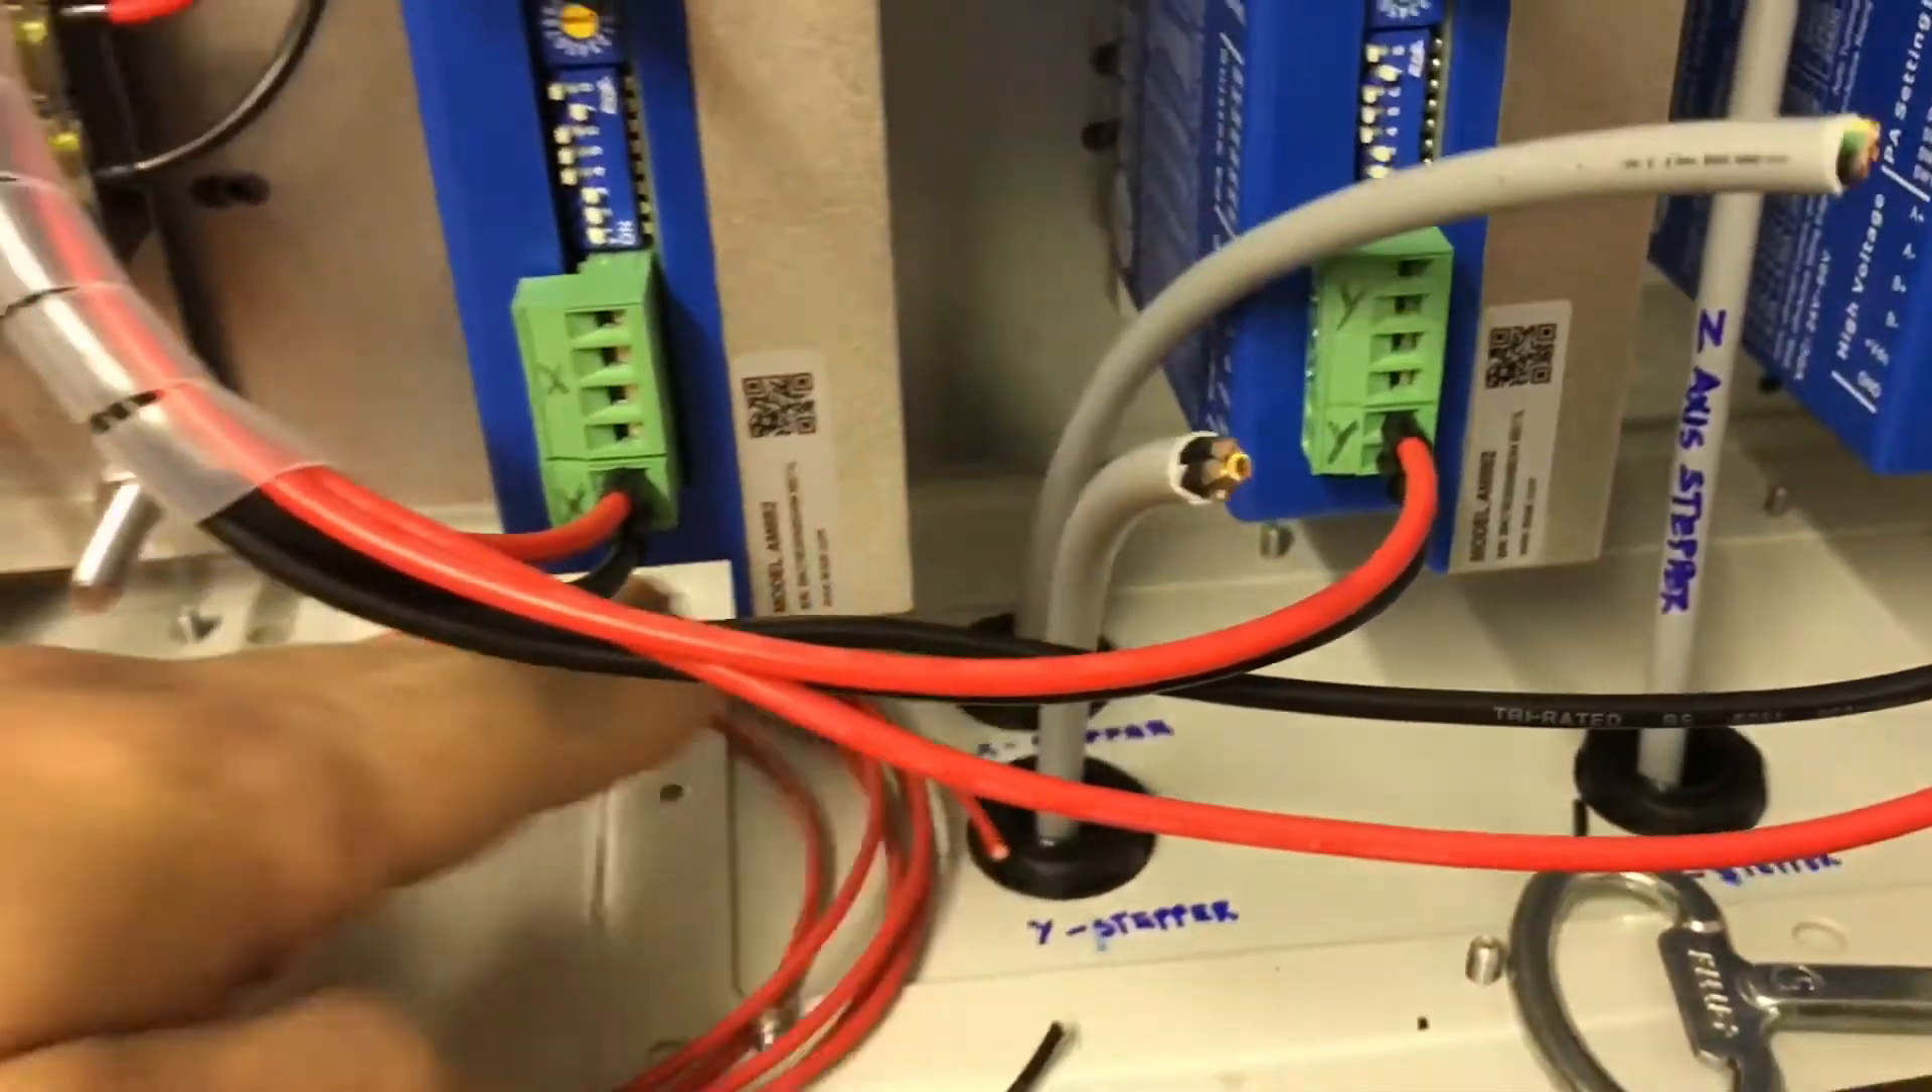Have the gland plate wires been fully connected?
No.